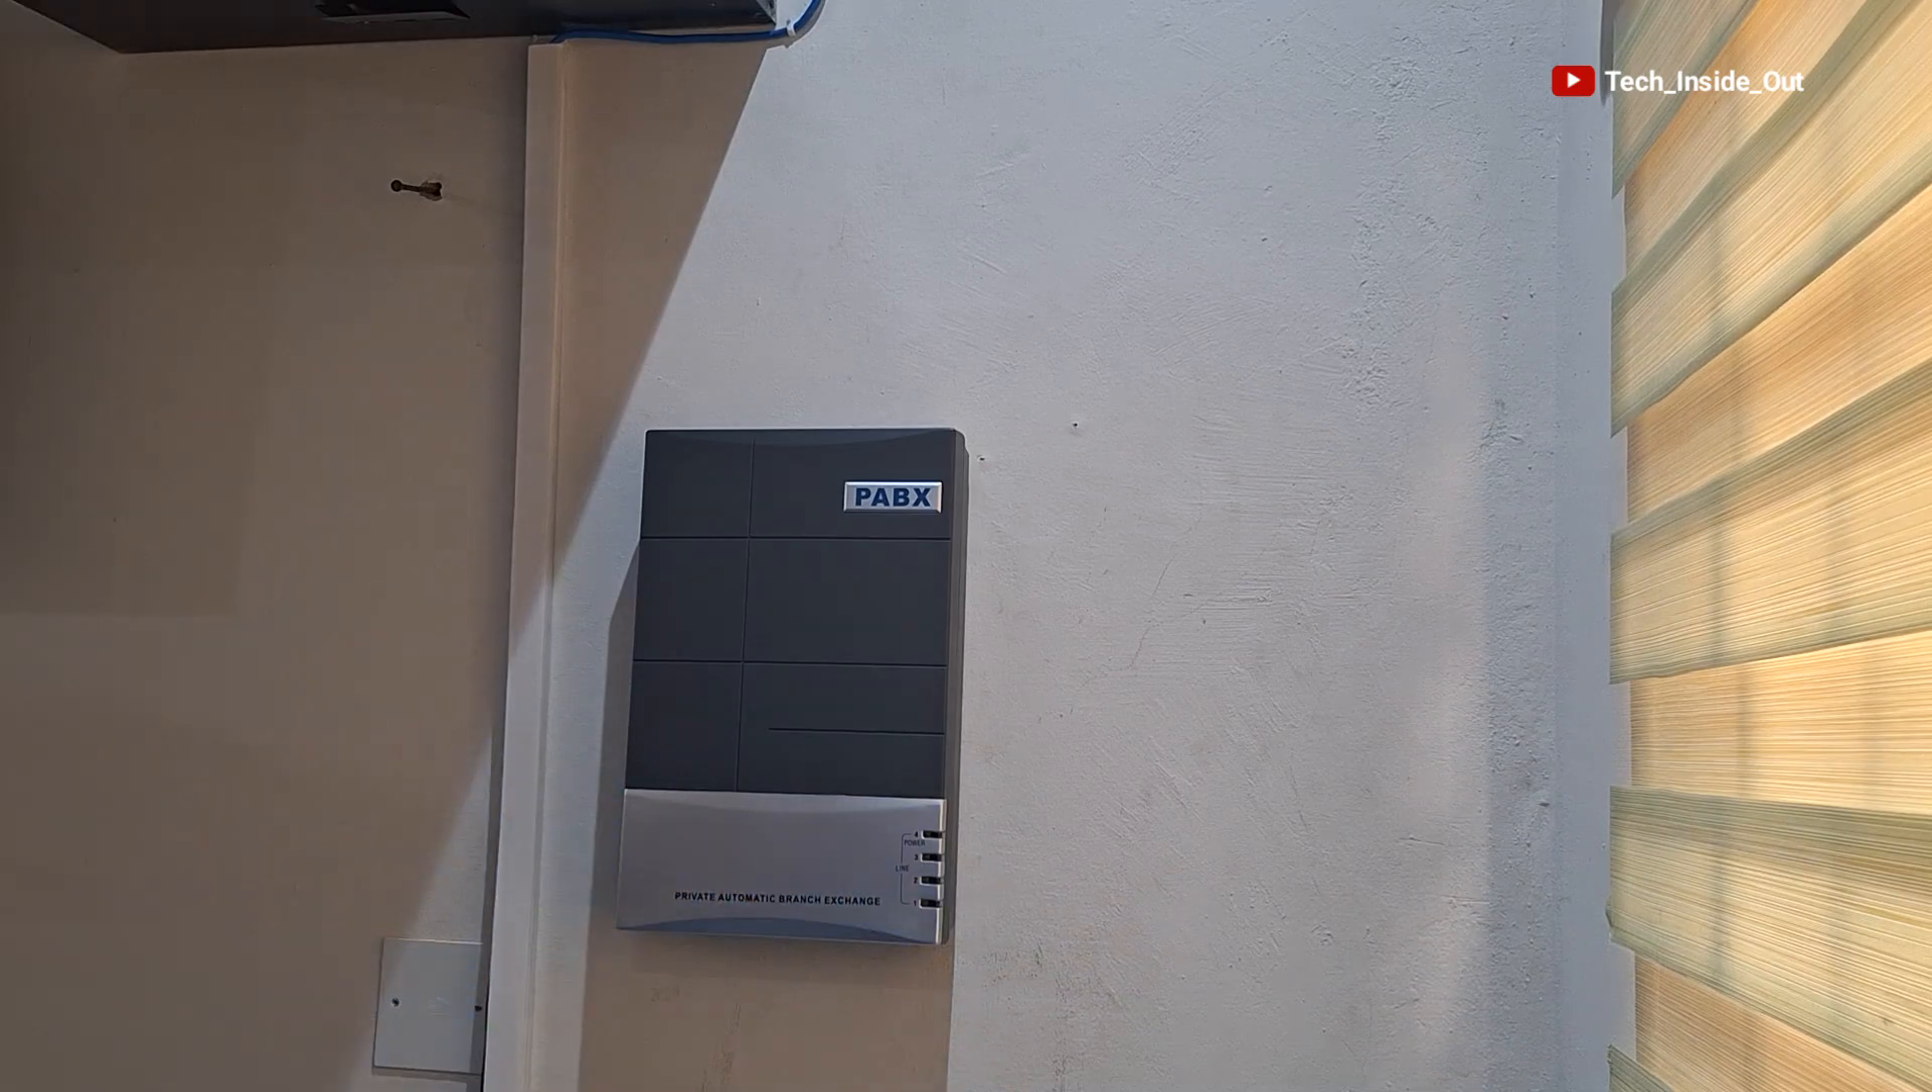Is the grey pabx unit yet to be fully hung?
No.